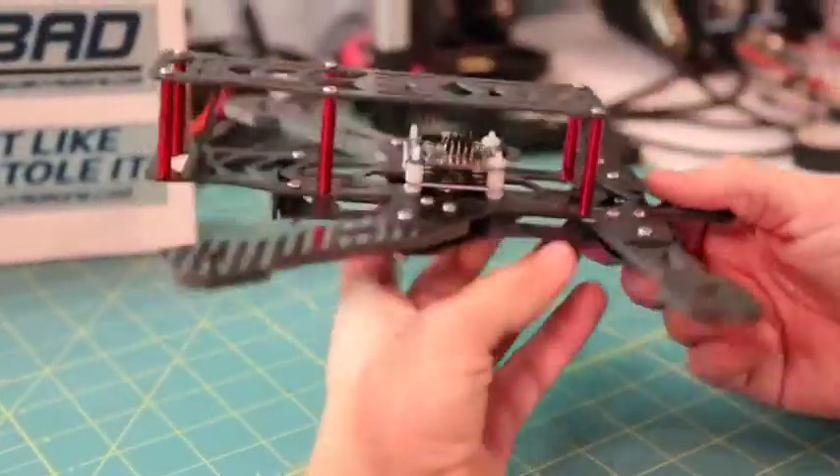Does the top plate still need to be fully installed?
No.